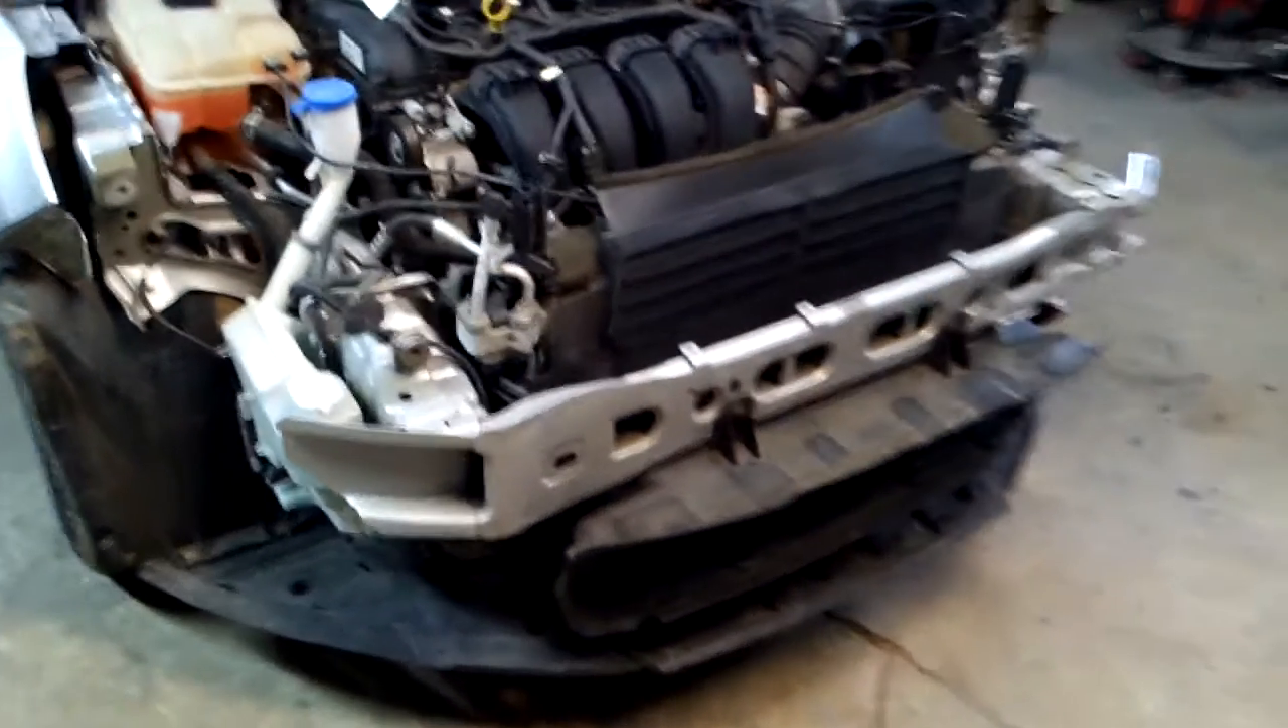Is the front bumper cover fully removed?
Yes.